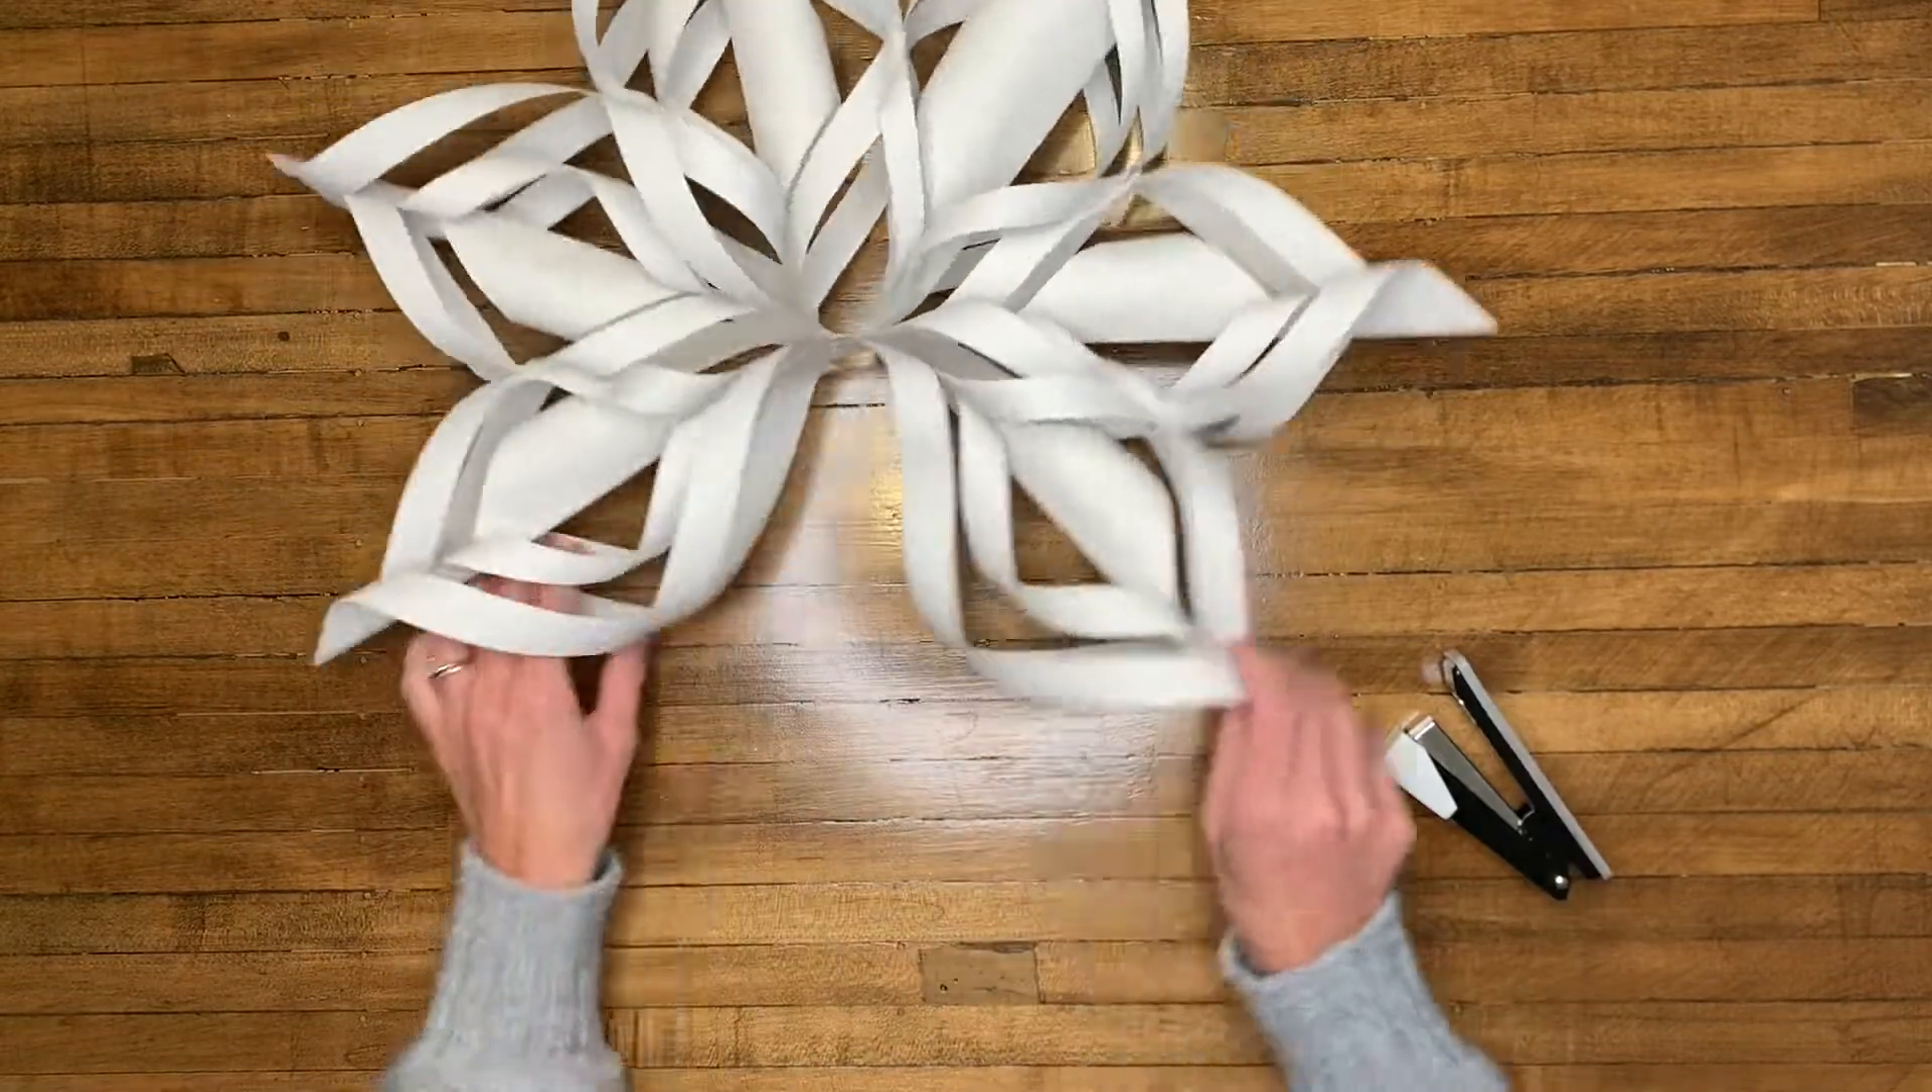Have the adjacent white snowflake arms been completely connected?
No.